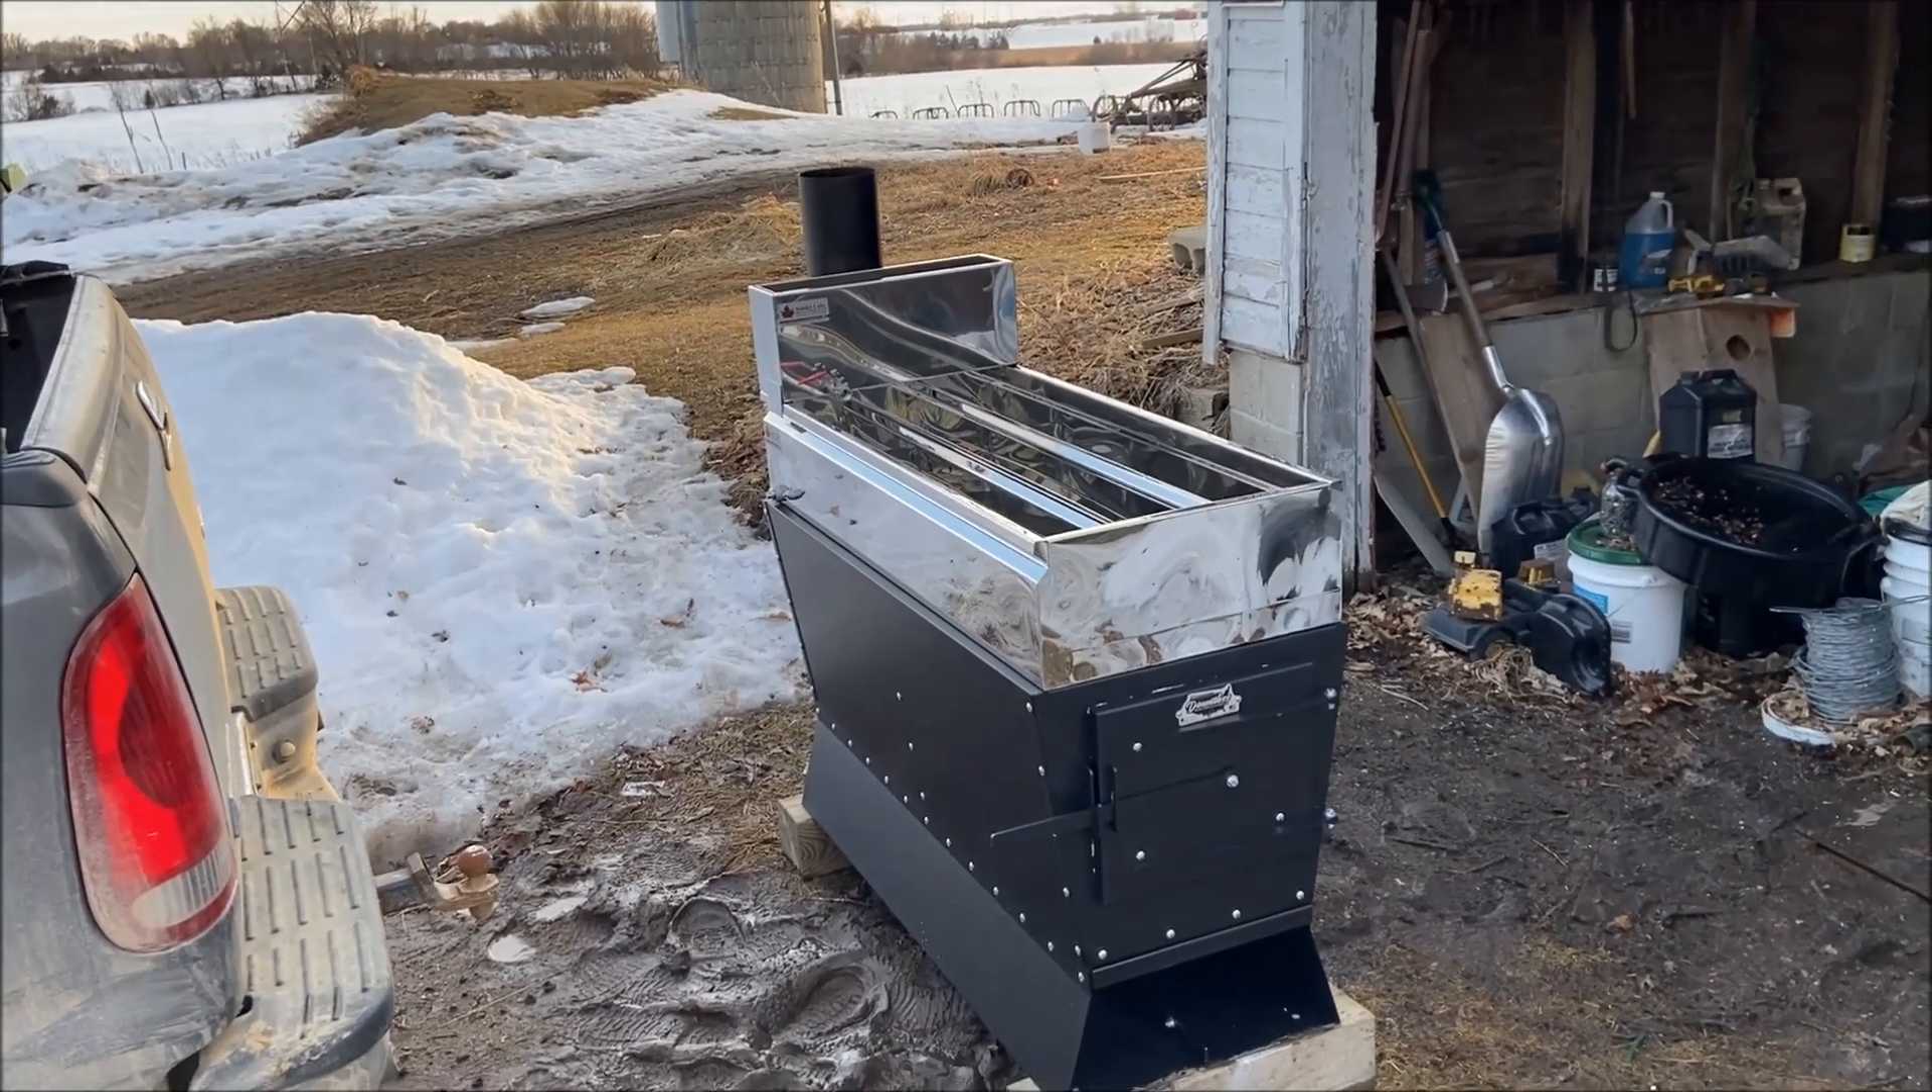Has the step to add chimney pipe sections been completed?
No.